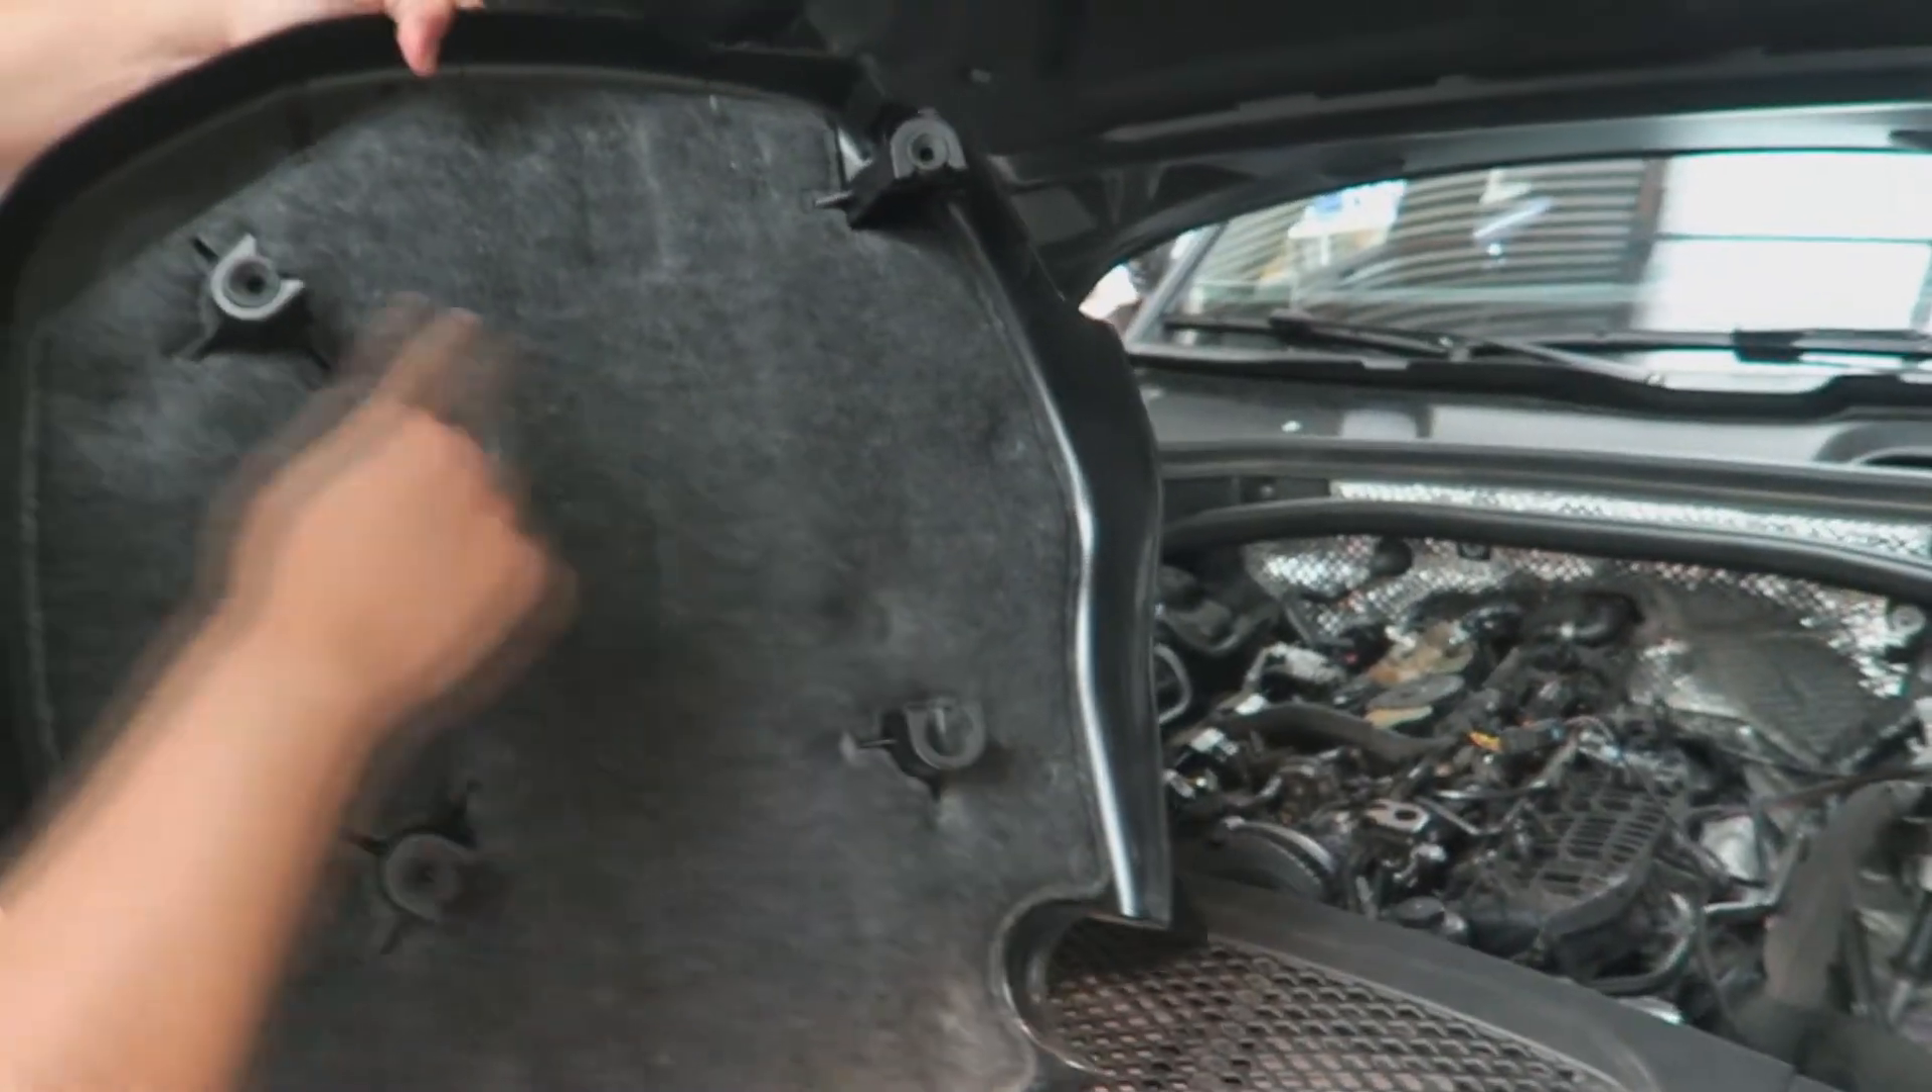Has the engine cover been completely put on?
No.